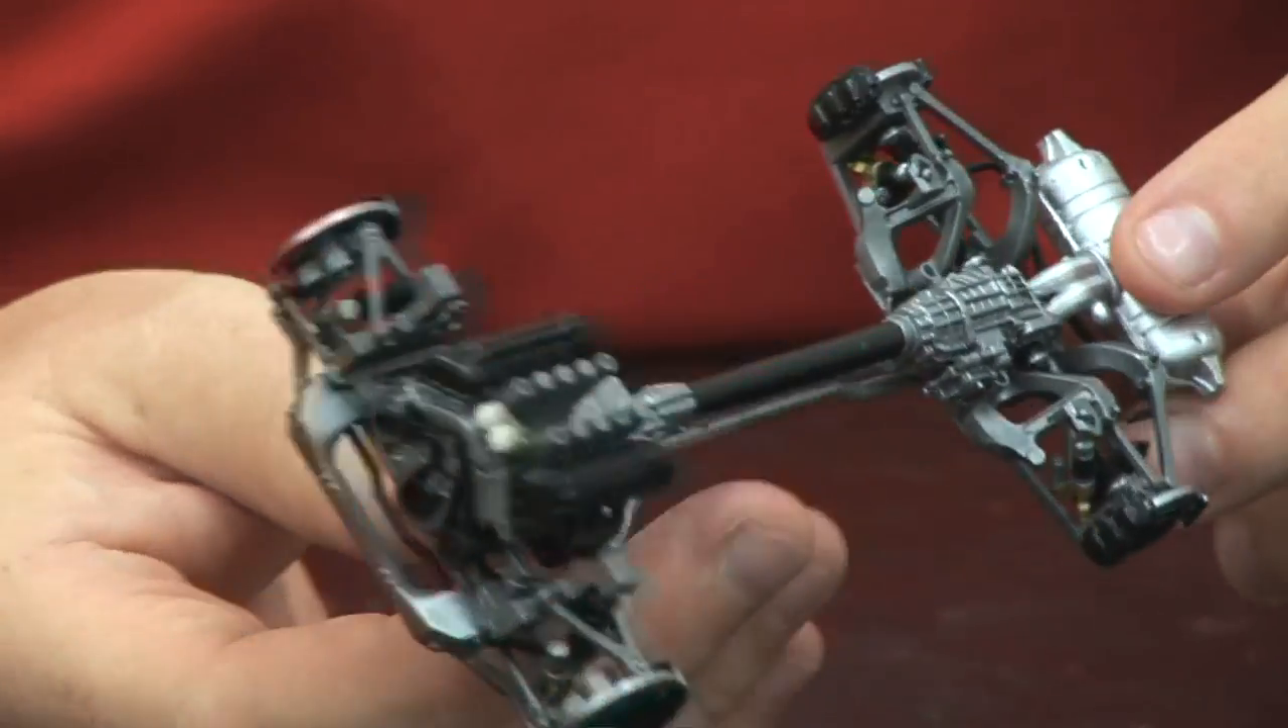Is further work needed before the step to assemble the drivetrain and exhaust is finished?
No.